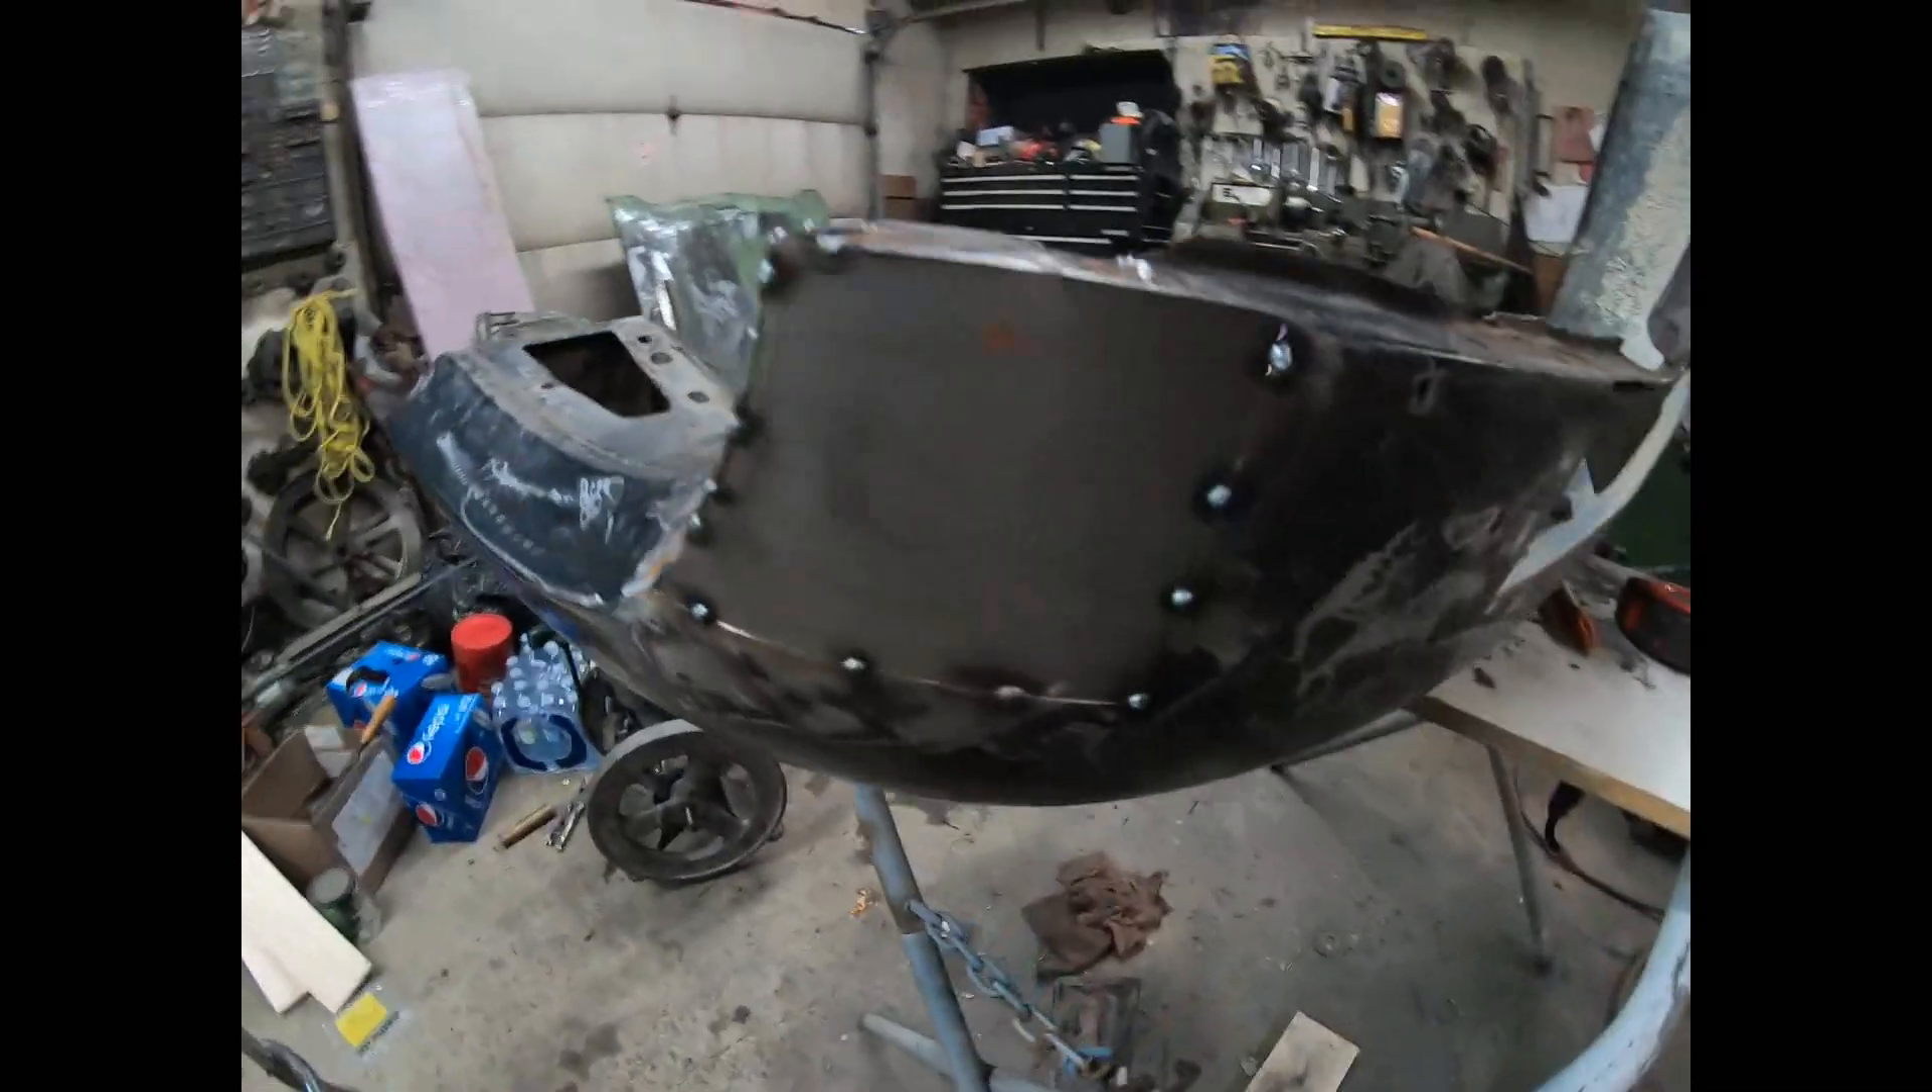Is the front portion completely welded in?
No.